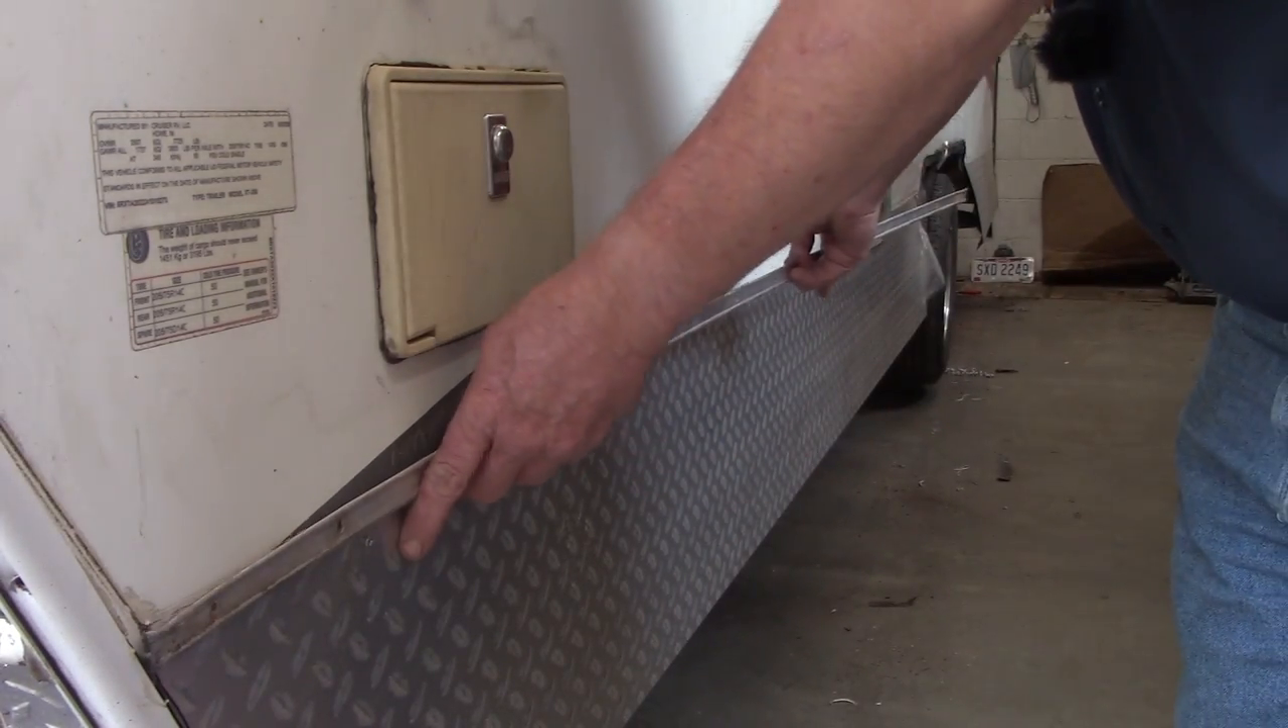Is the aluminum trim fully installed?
No.